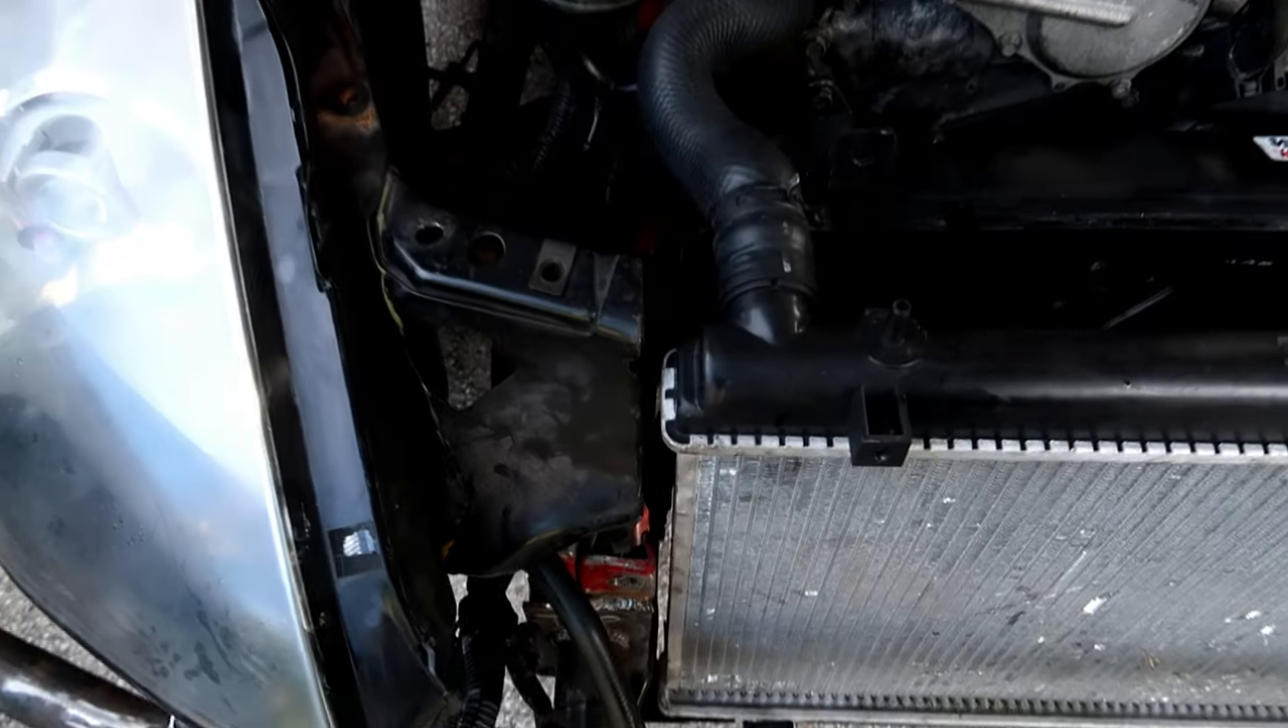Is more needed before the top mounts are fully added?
Yes.